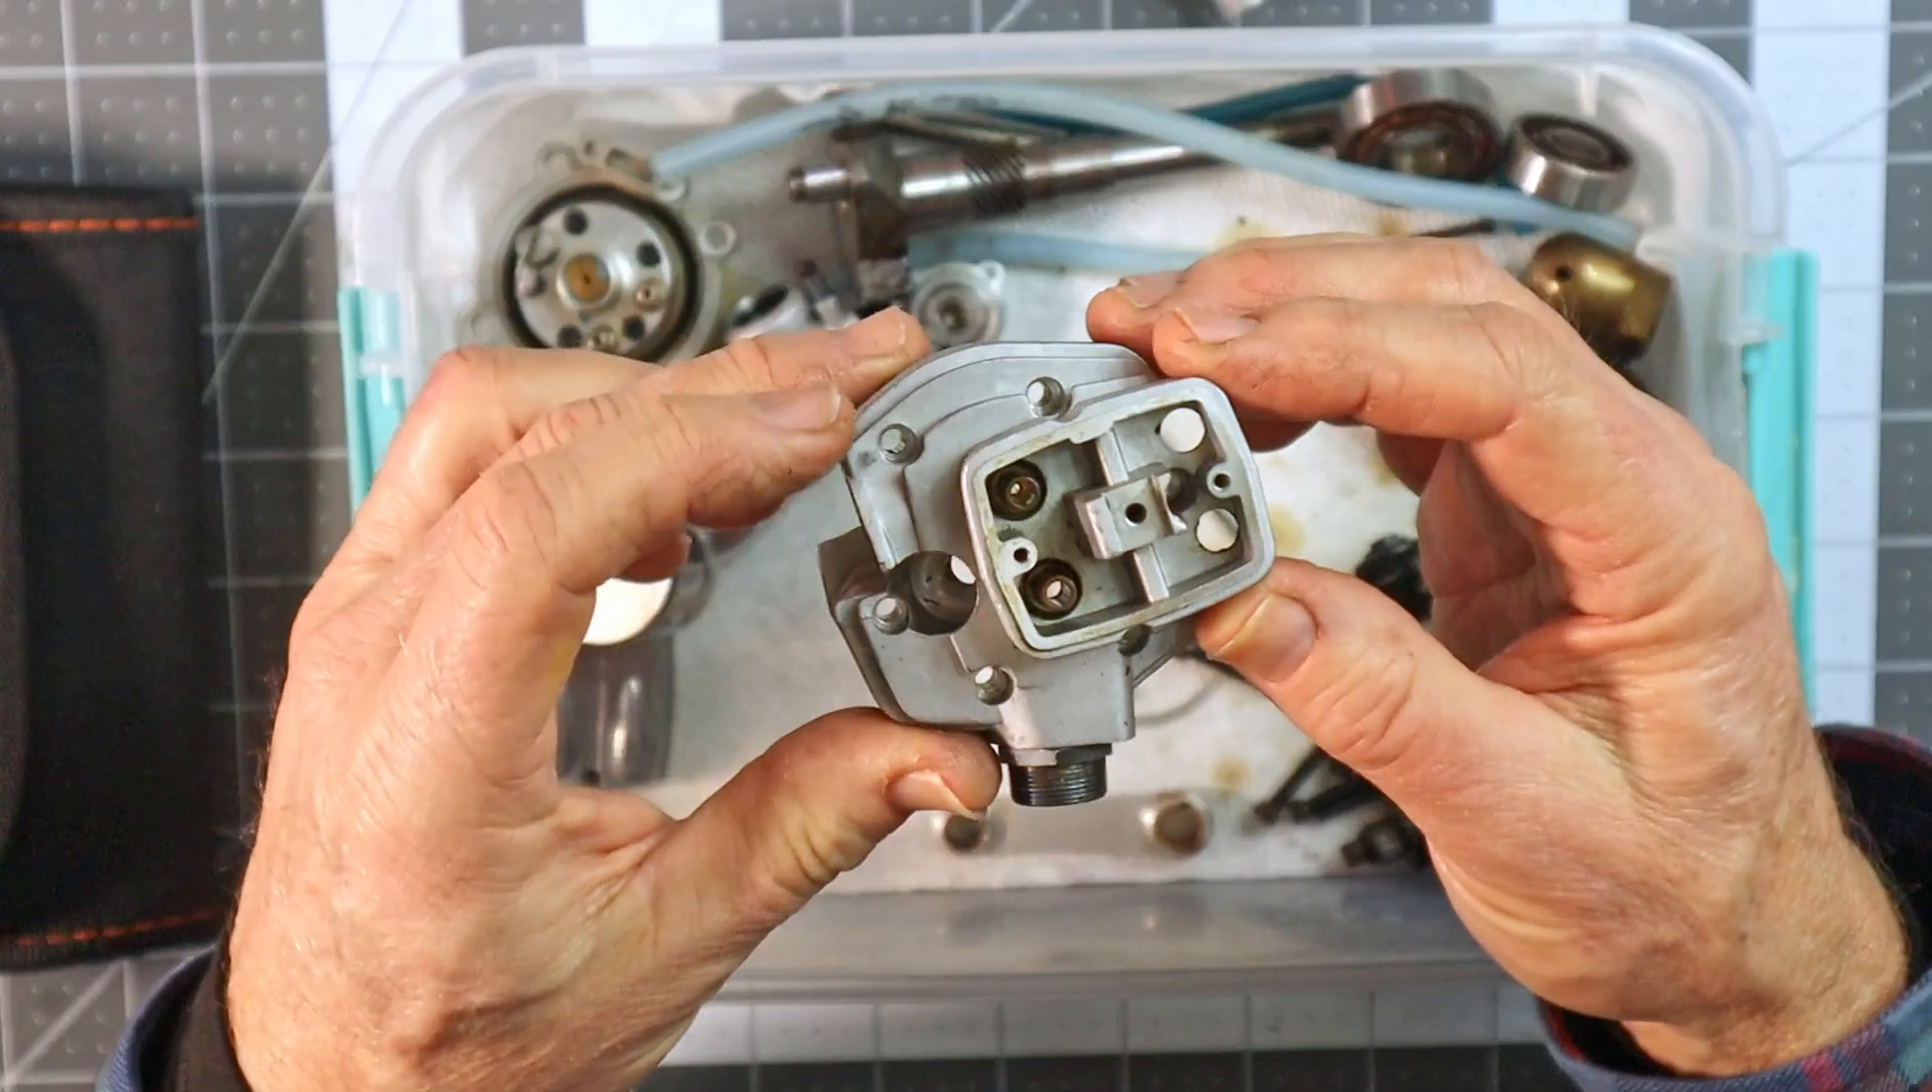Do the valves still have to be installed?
Yes.